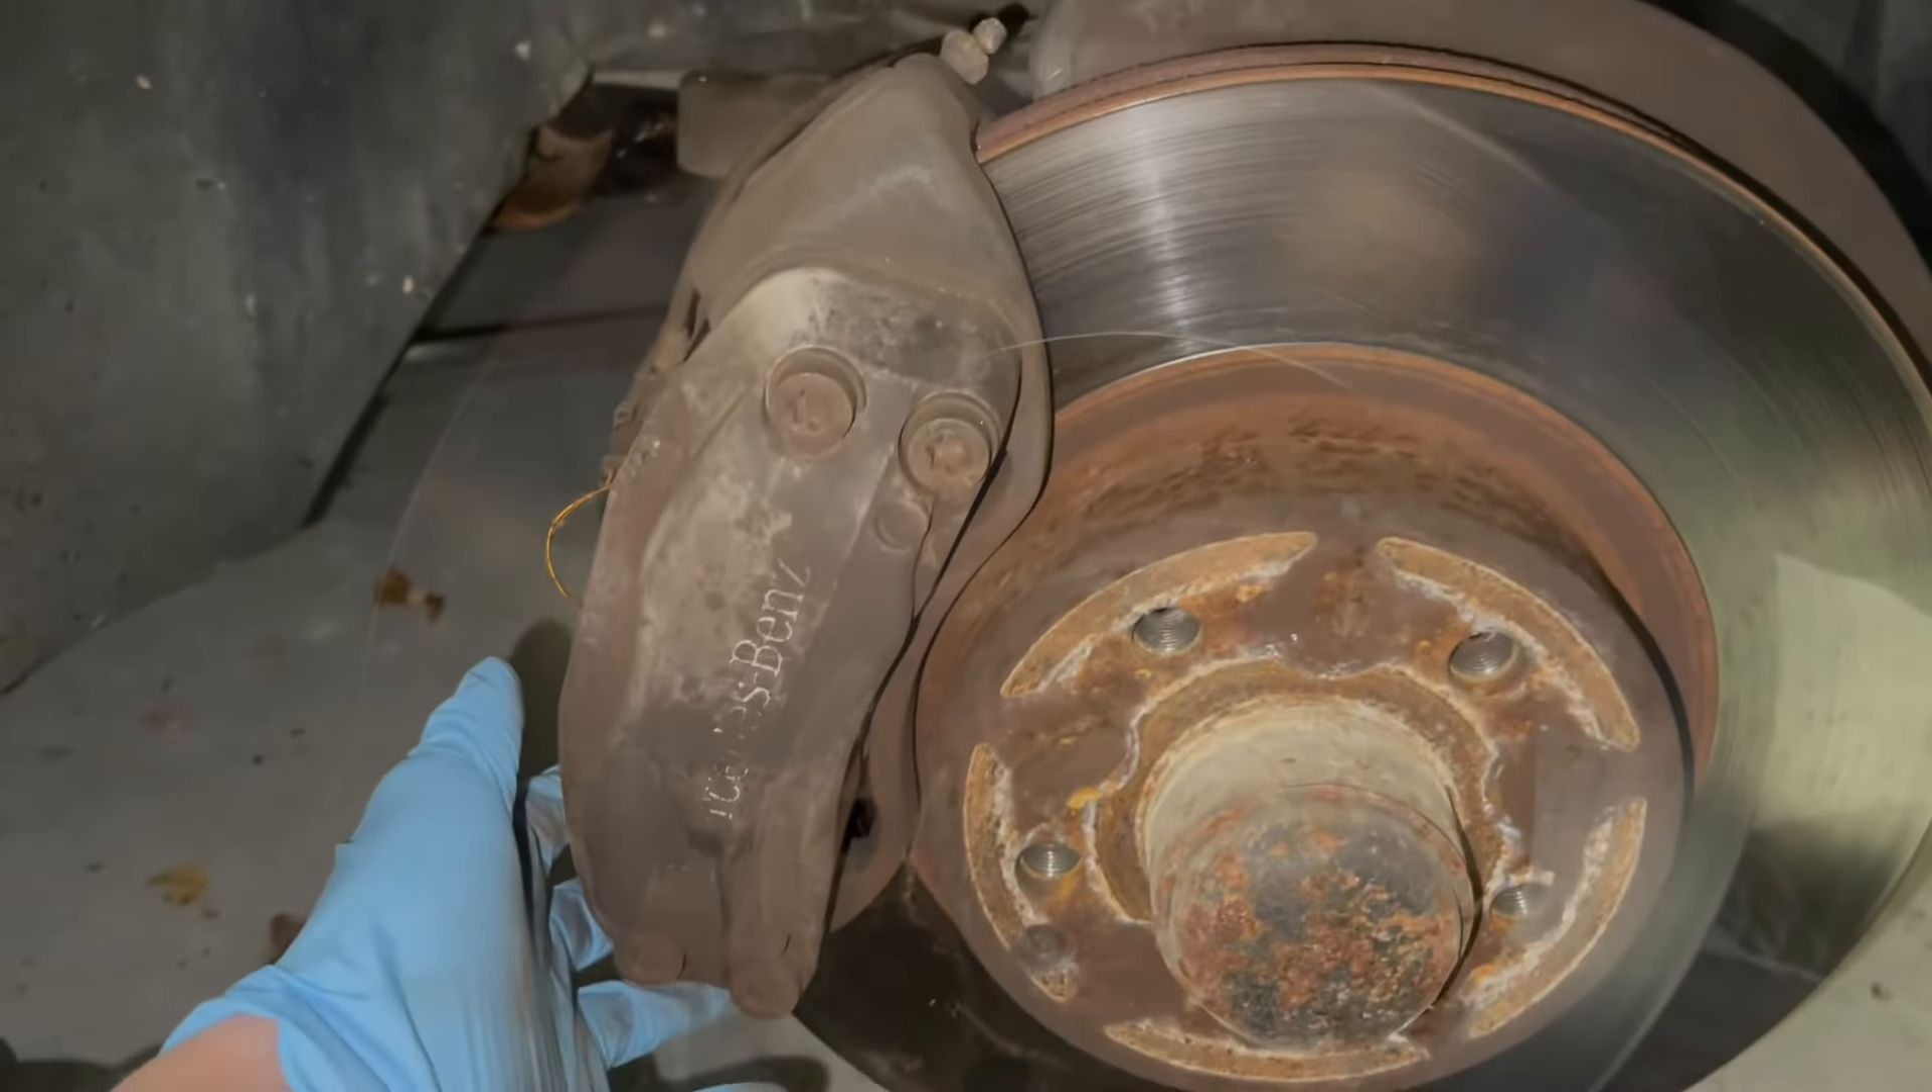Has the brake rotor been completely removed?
No.